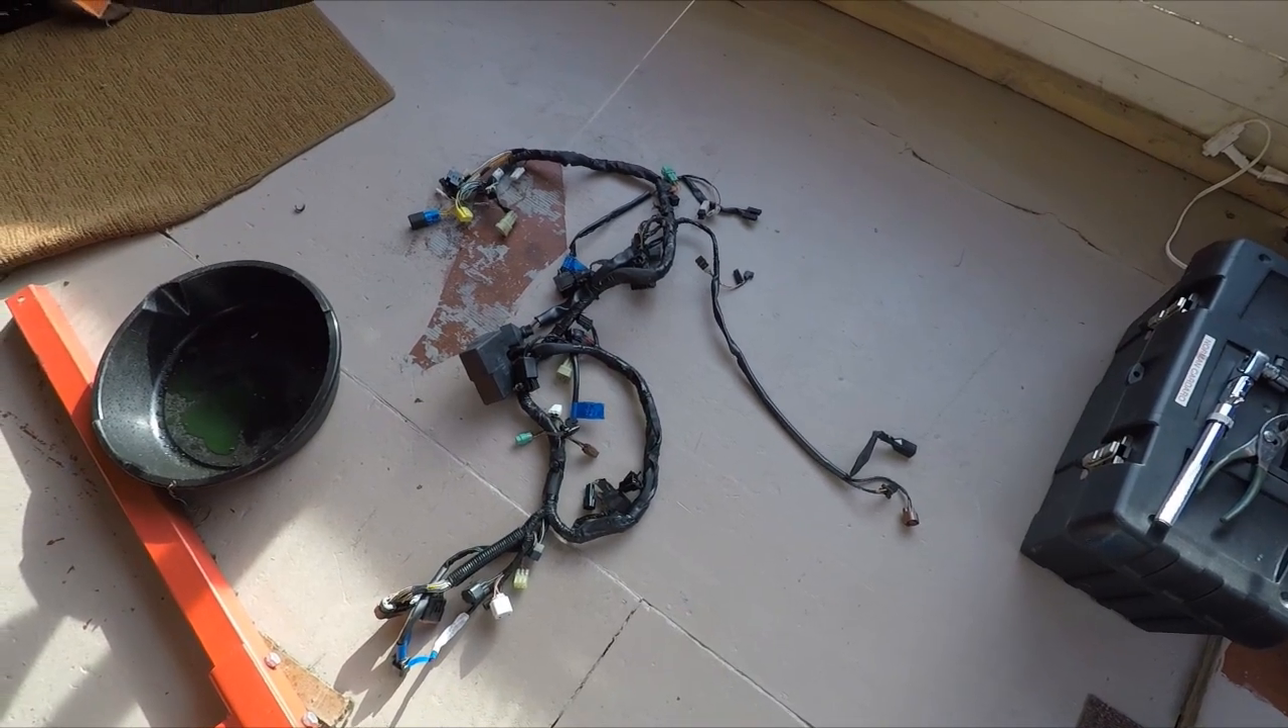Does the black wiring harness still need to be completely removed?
No.